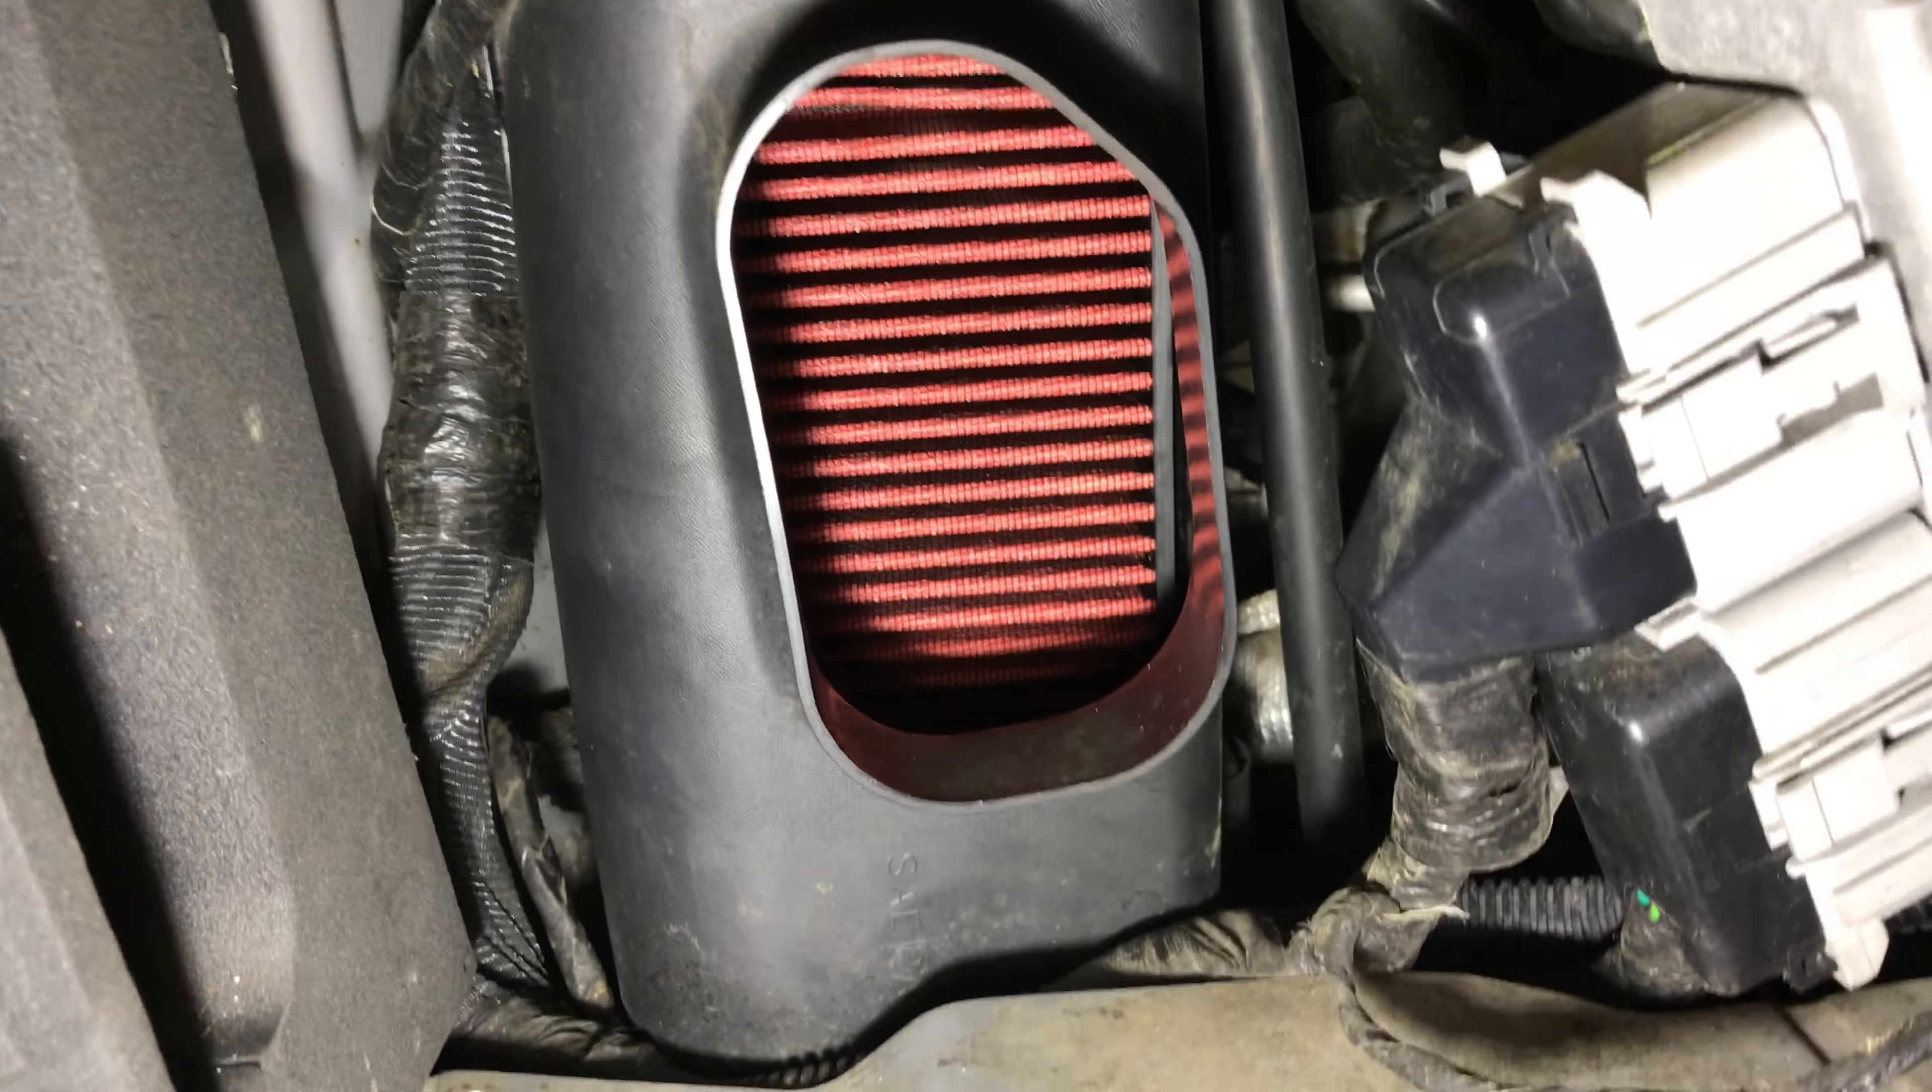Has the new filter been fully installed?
Yes.